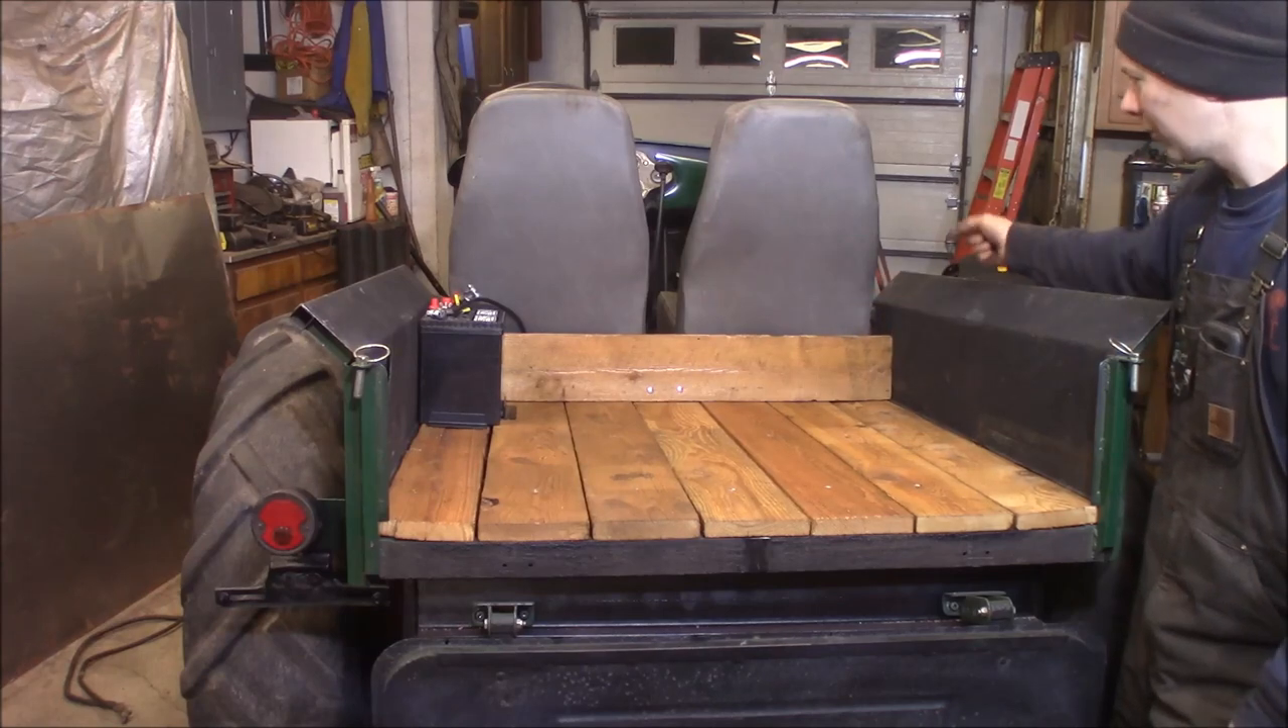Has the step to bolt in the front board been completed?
Yes.